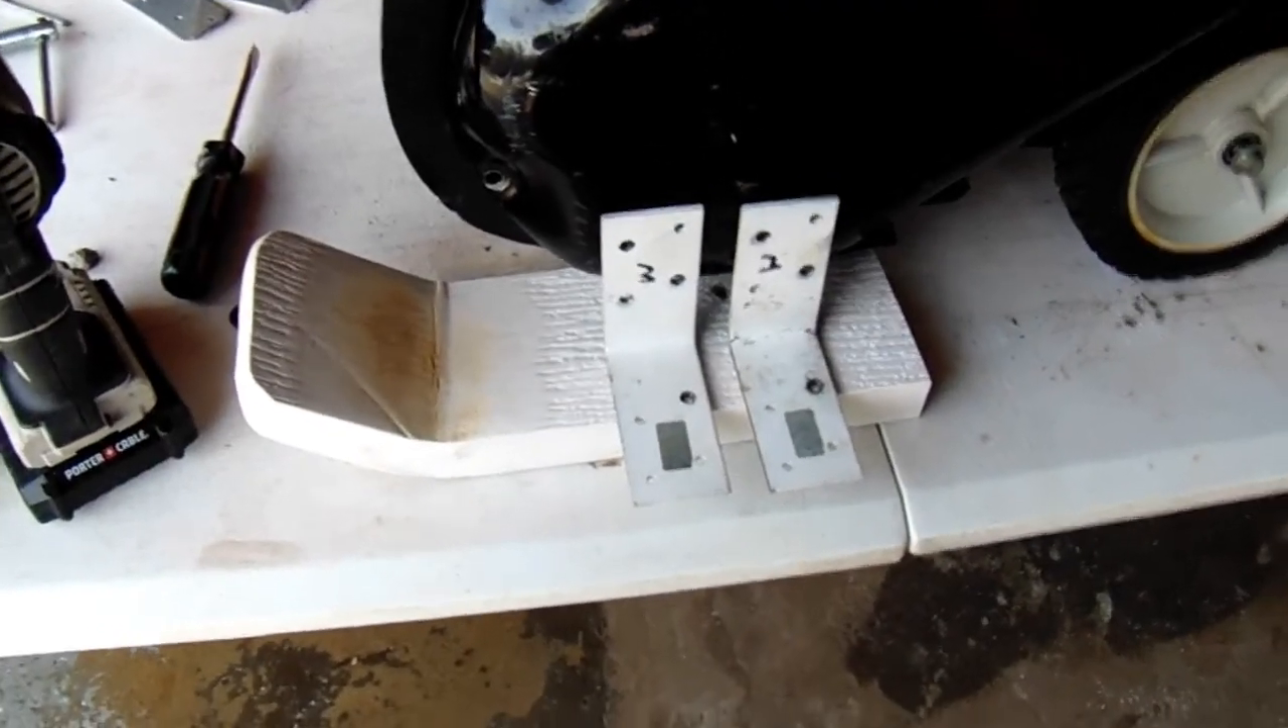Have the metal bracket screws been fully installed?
No.